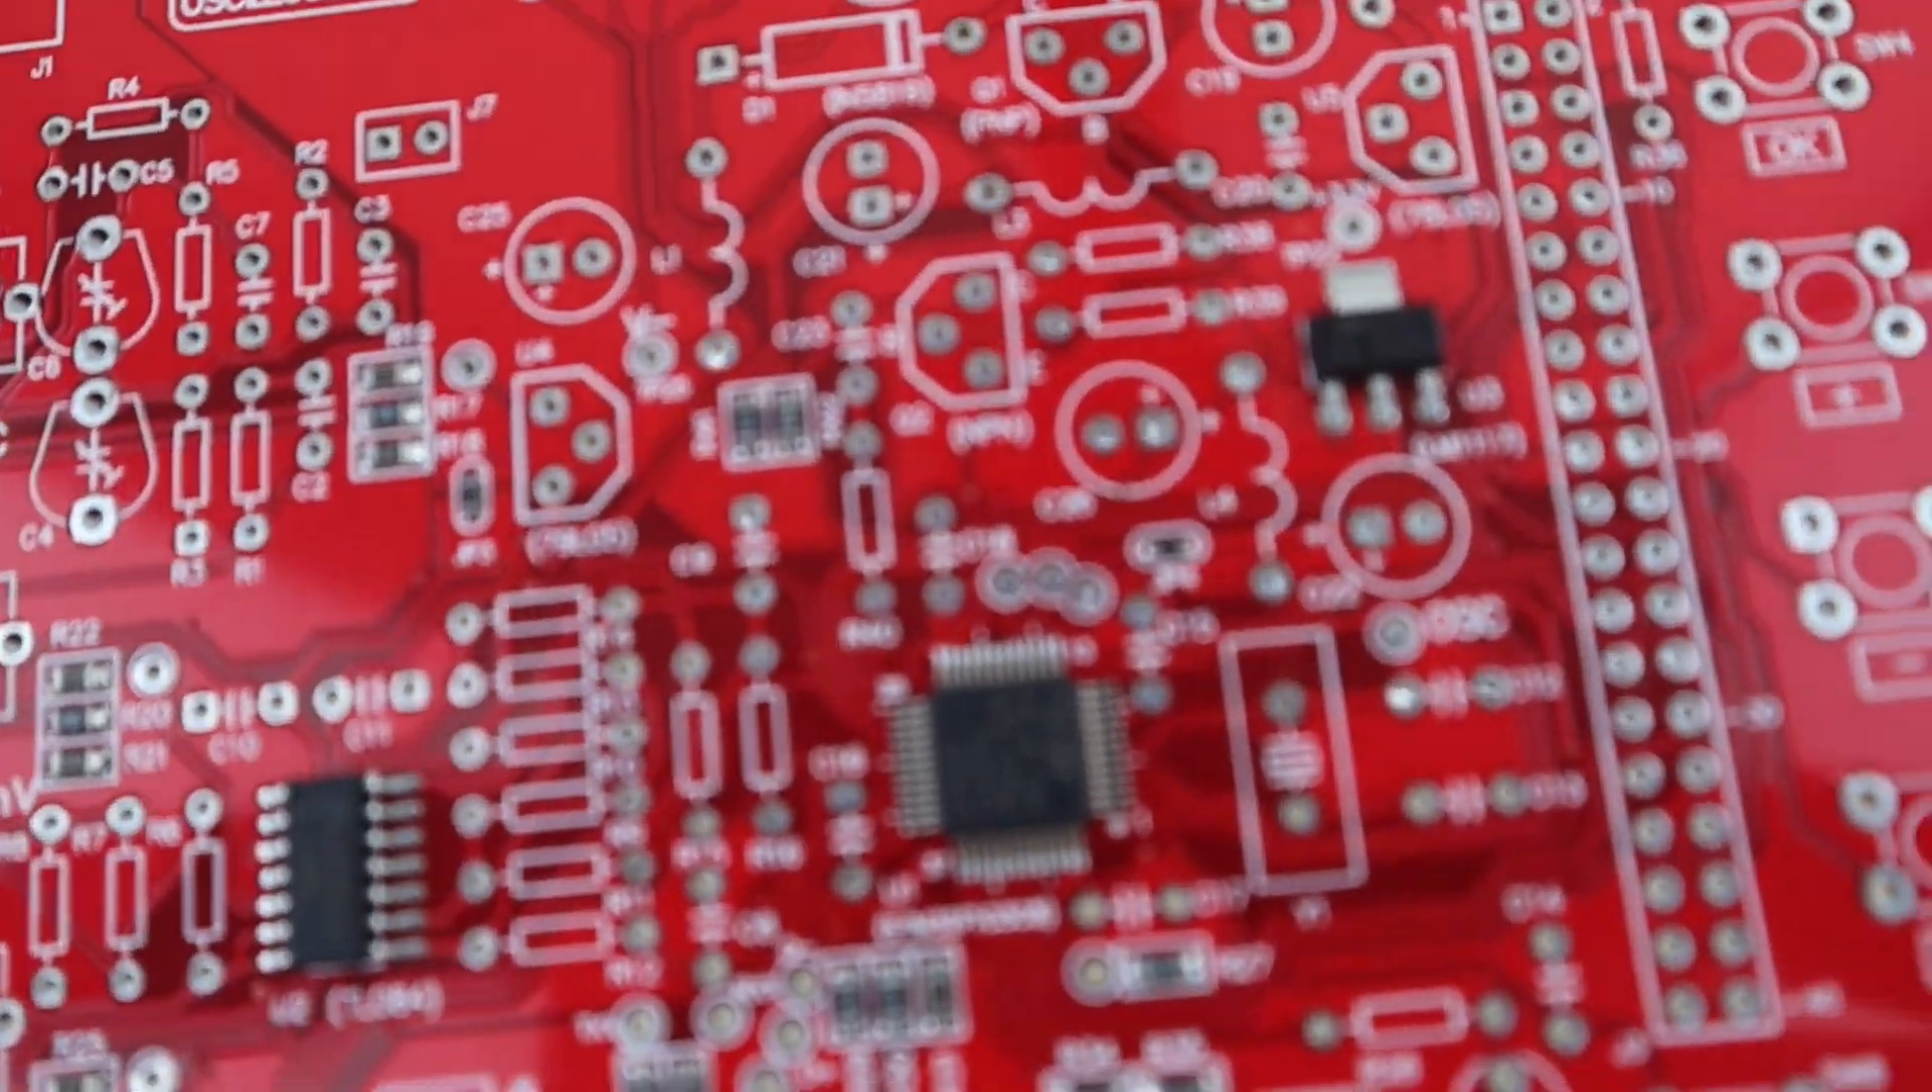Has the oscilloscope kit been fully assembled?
No.